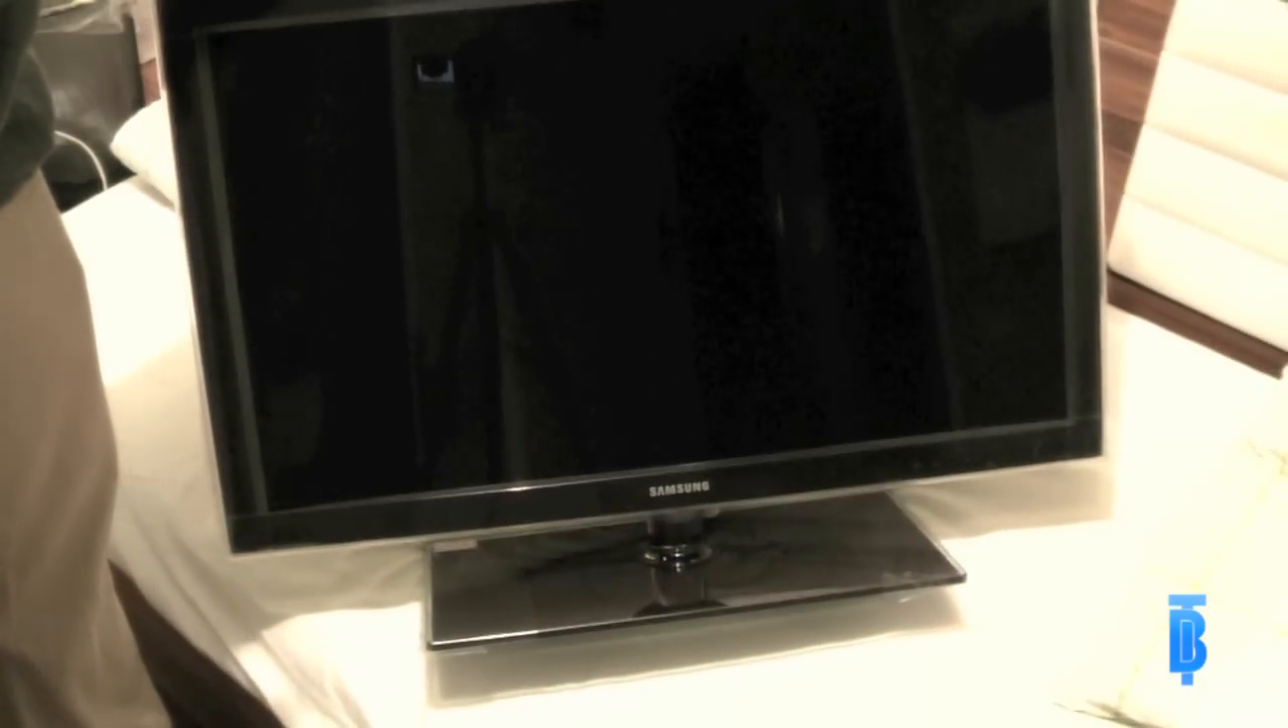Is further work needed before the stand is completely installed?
No.